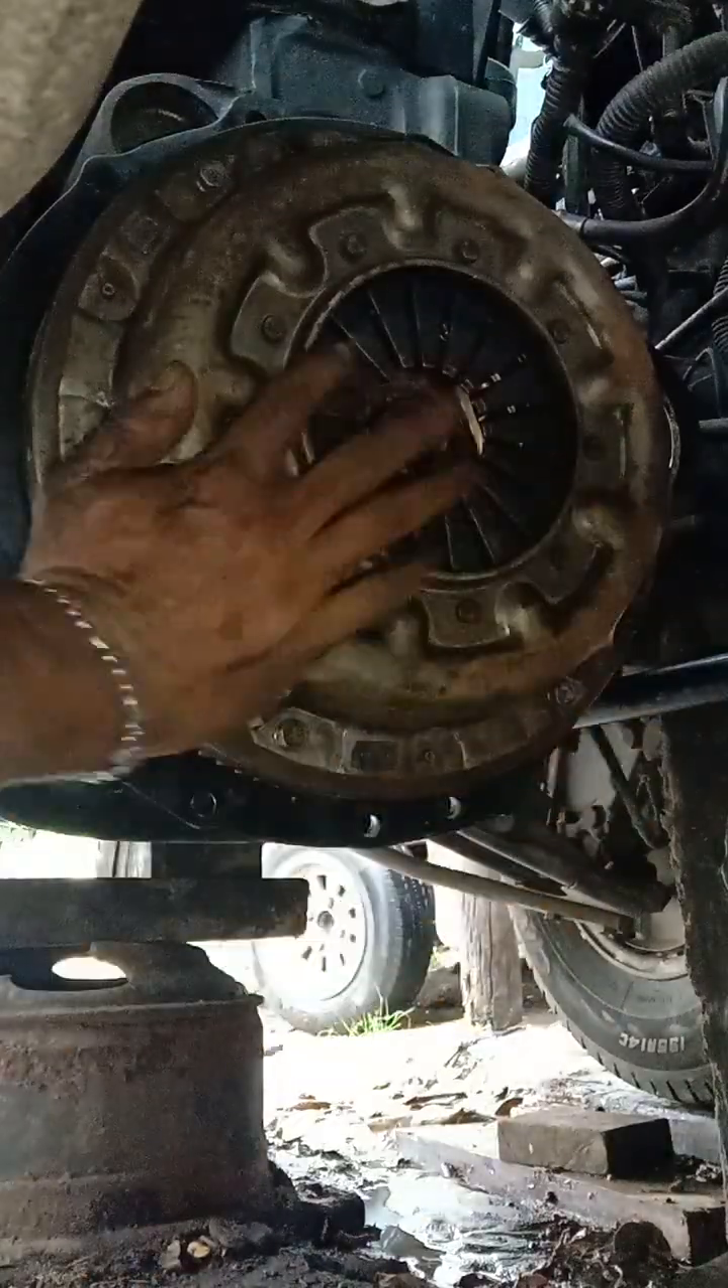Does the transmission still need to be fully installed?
Yes.